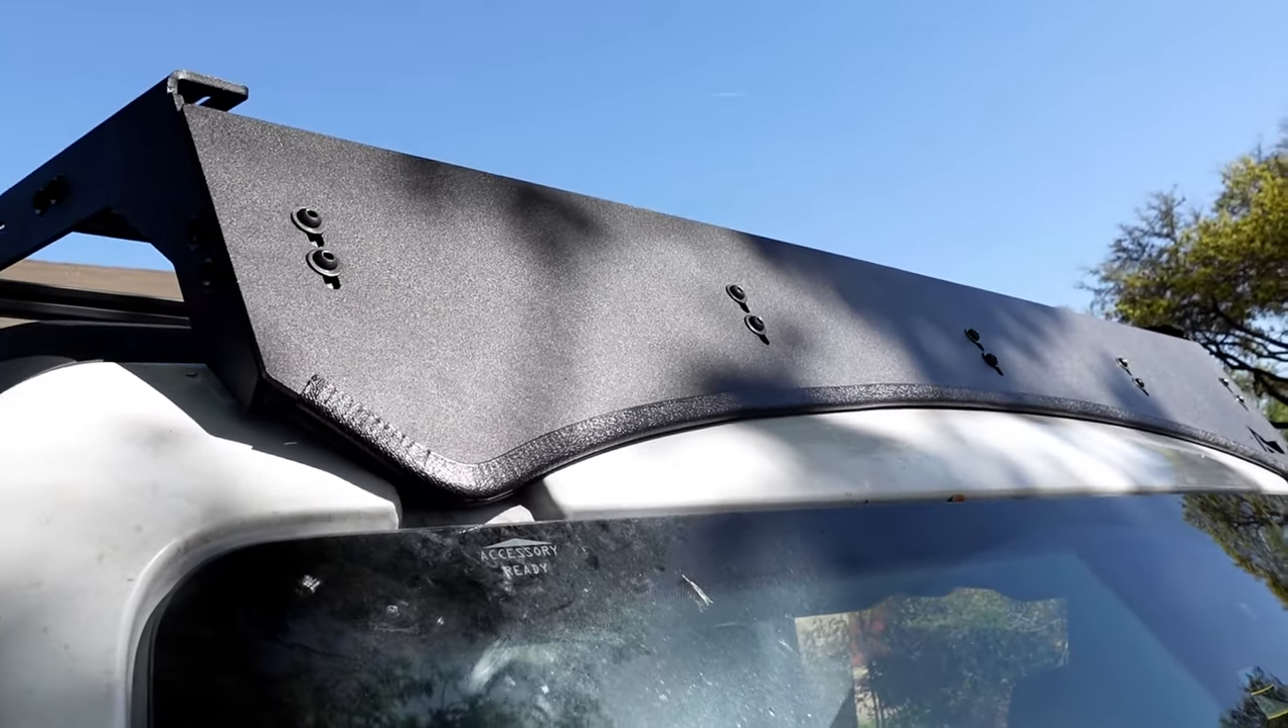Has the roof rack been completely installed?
Yes.